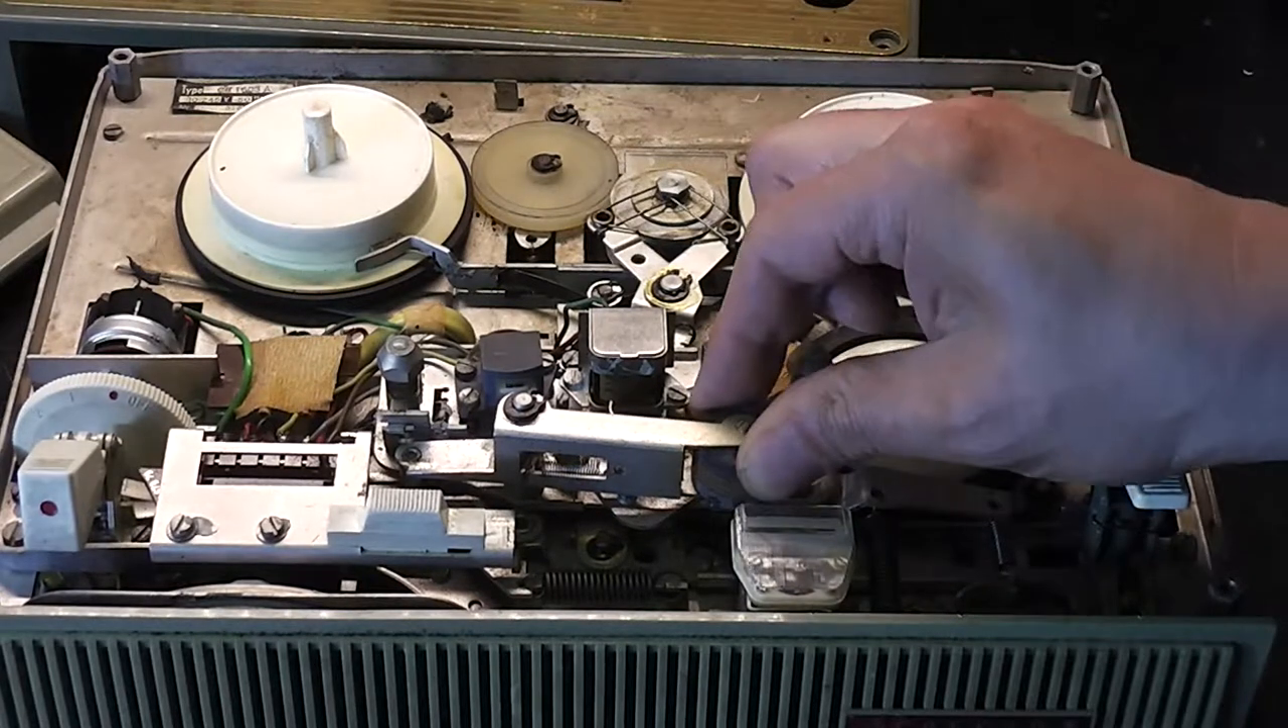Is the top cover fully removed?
Yes.